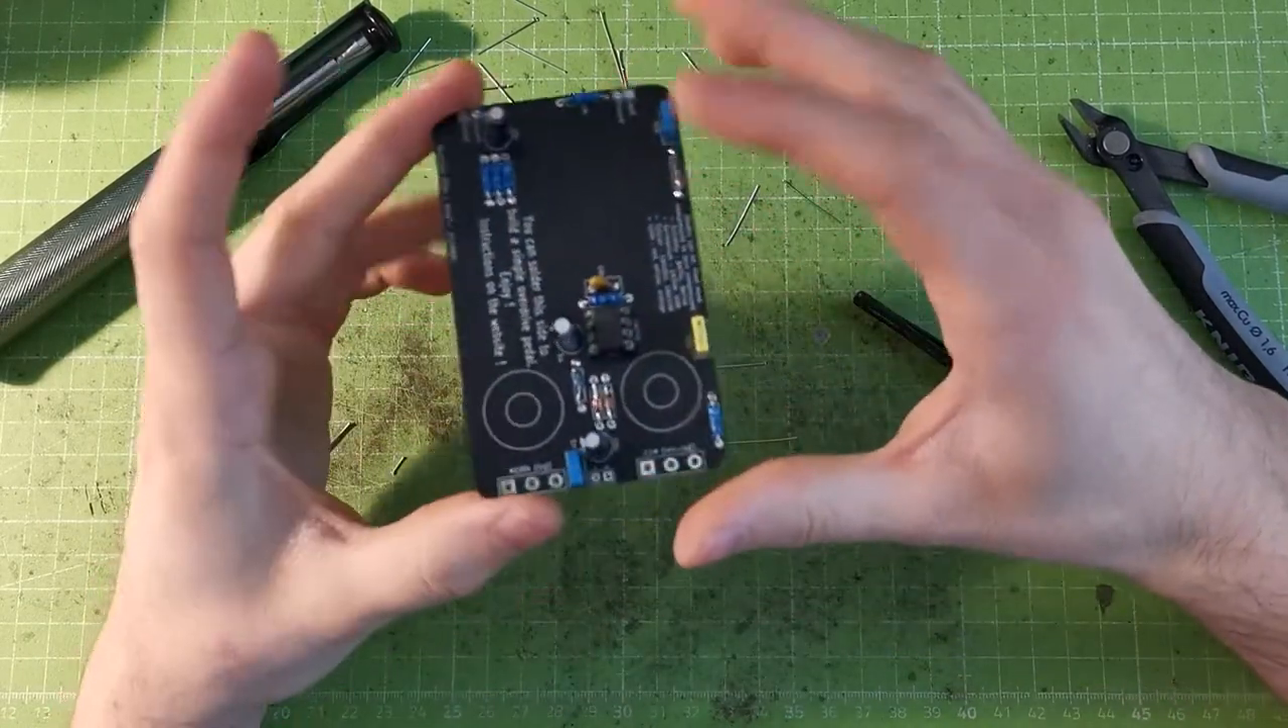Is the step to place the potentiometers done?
No.